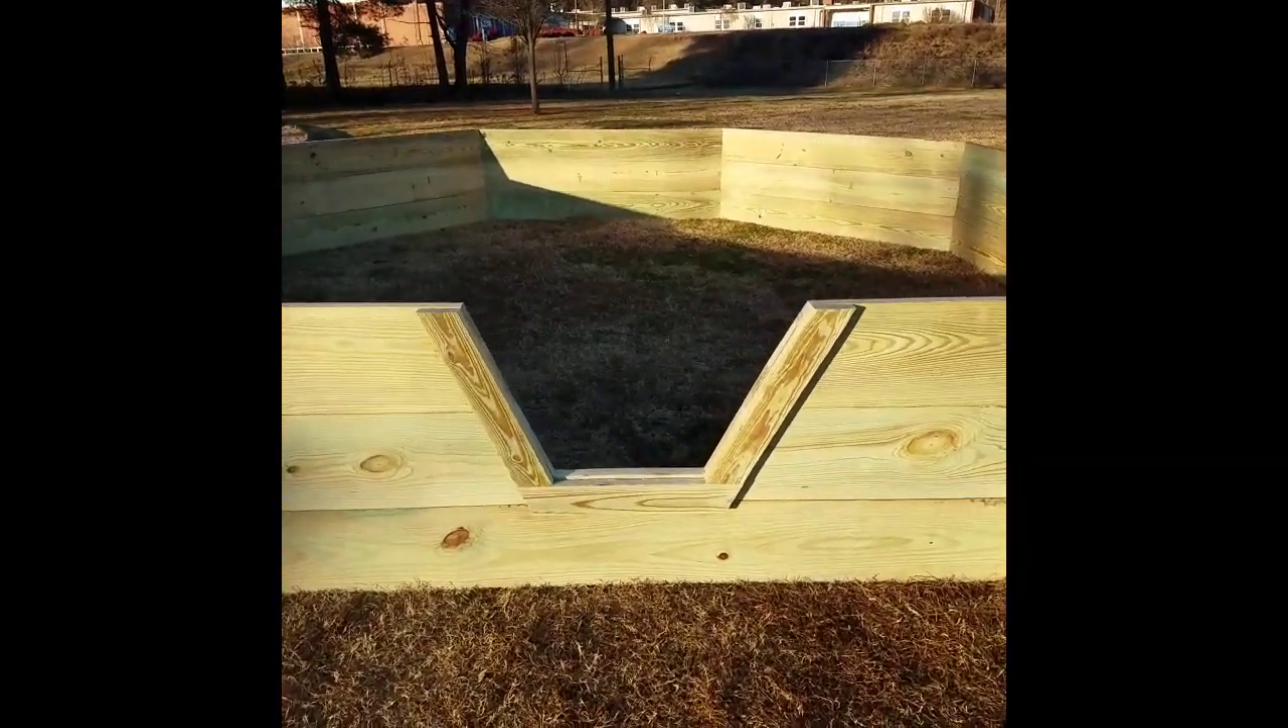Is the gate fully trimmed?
Yes.